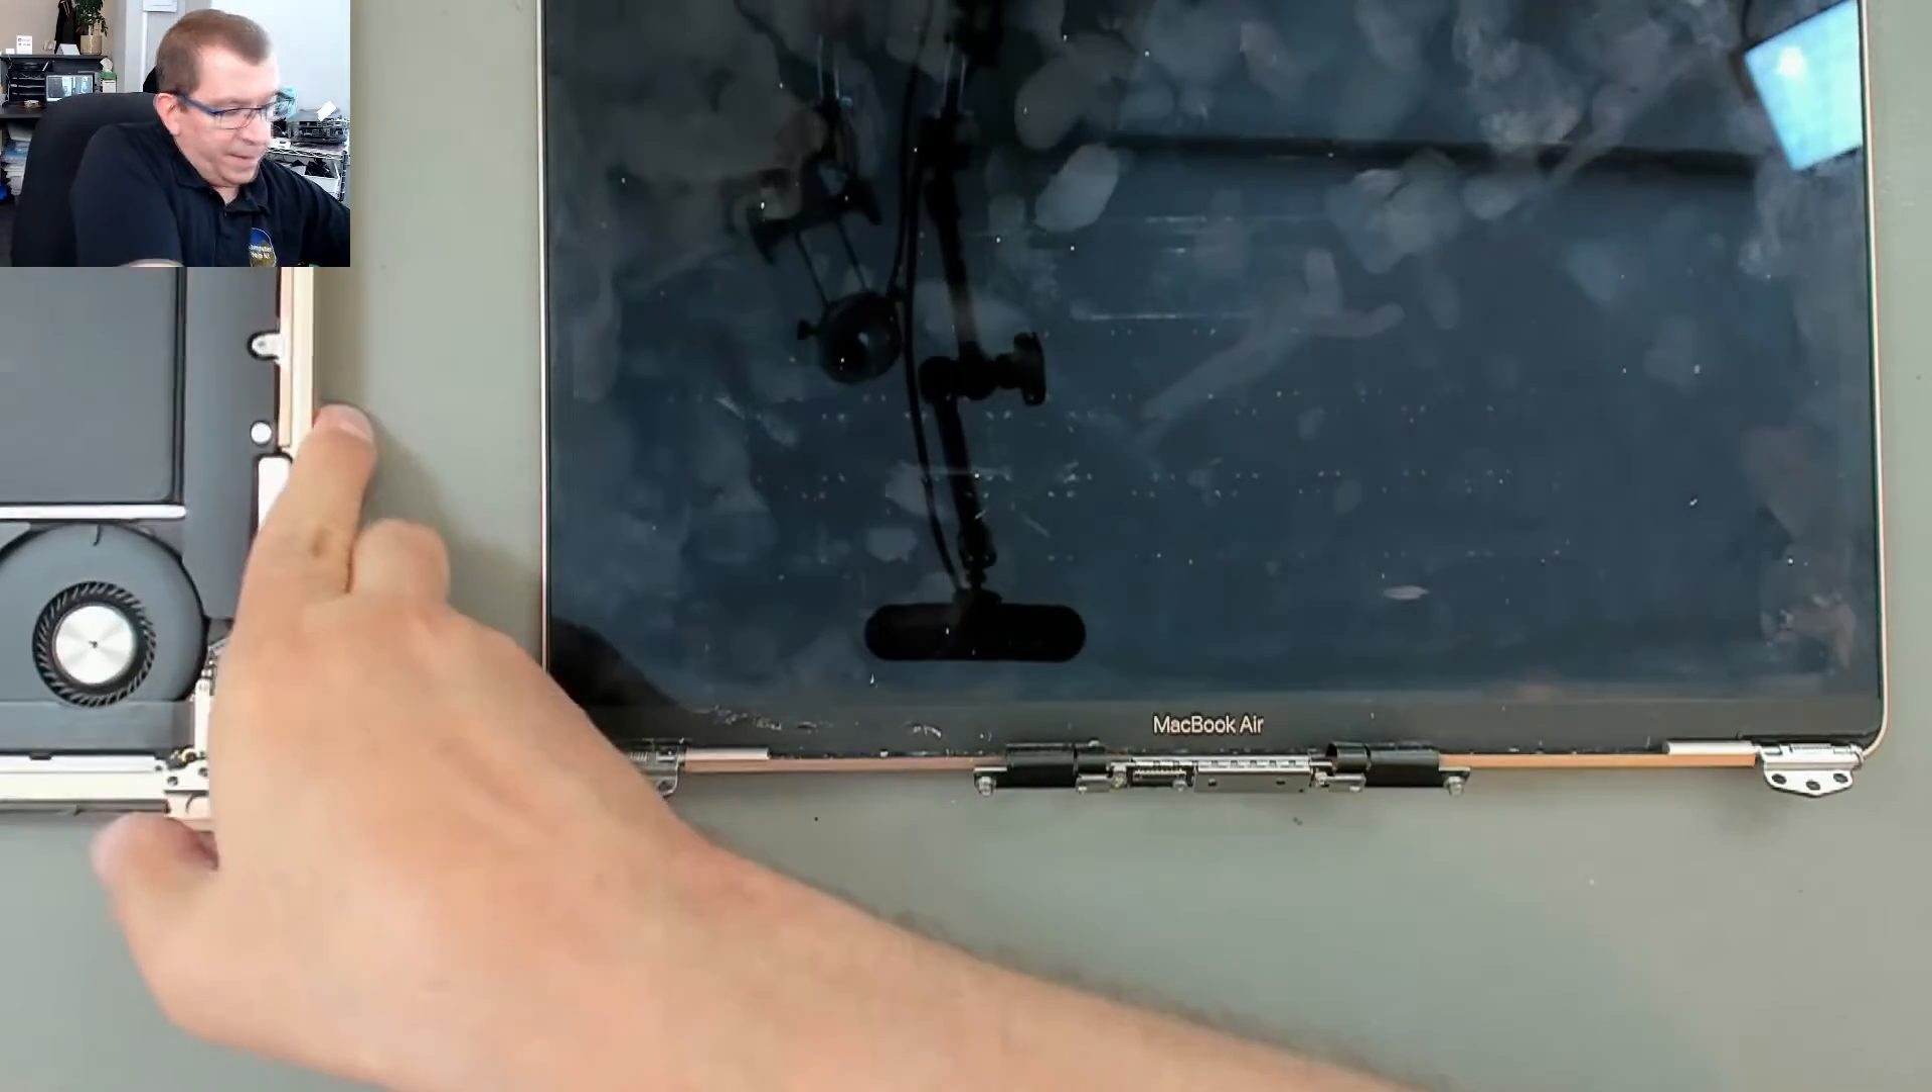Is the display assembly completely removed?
Yes.